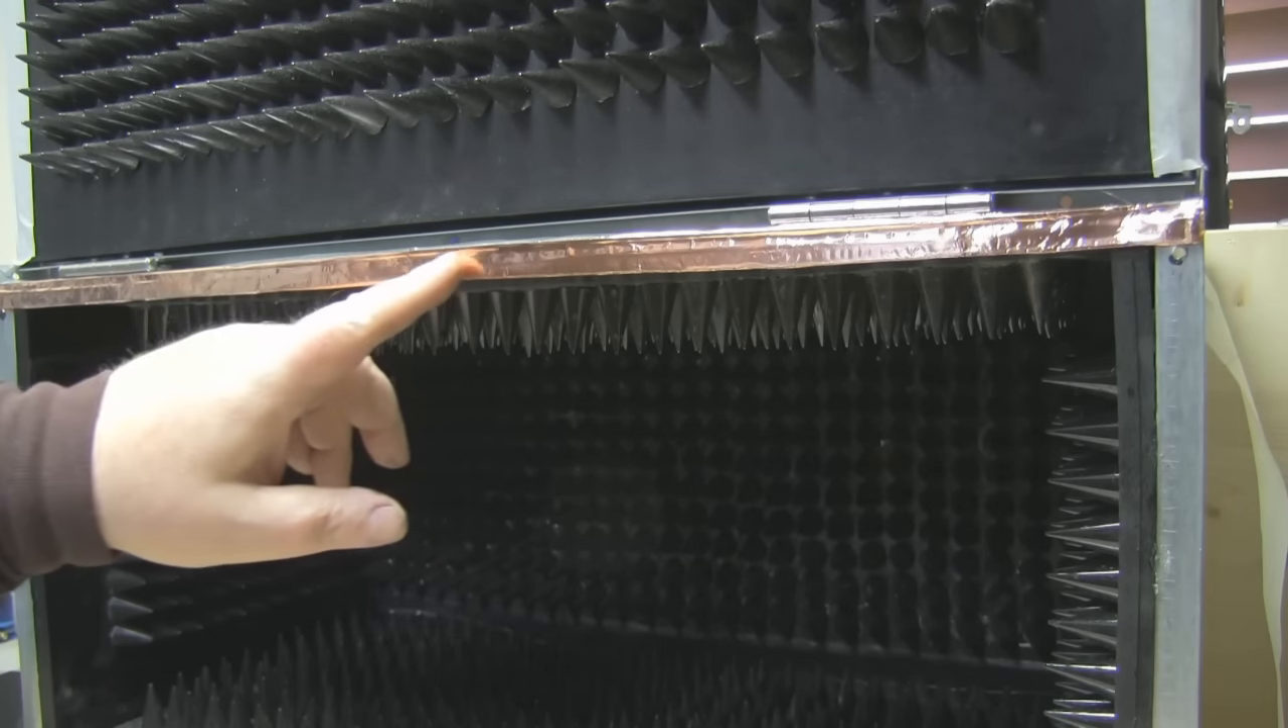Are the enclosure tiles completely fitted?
Yes.